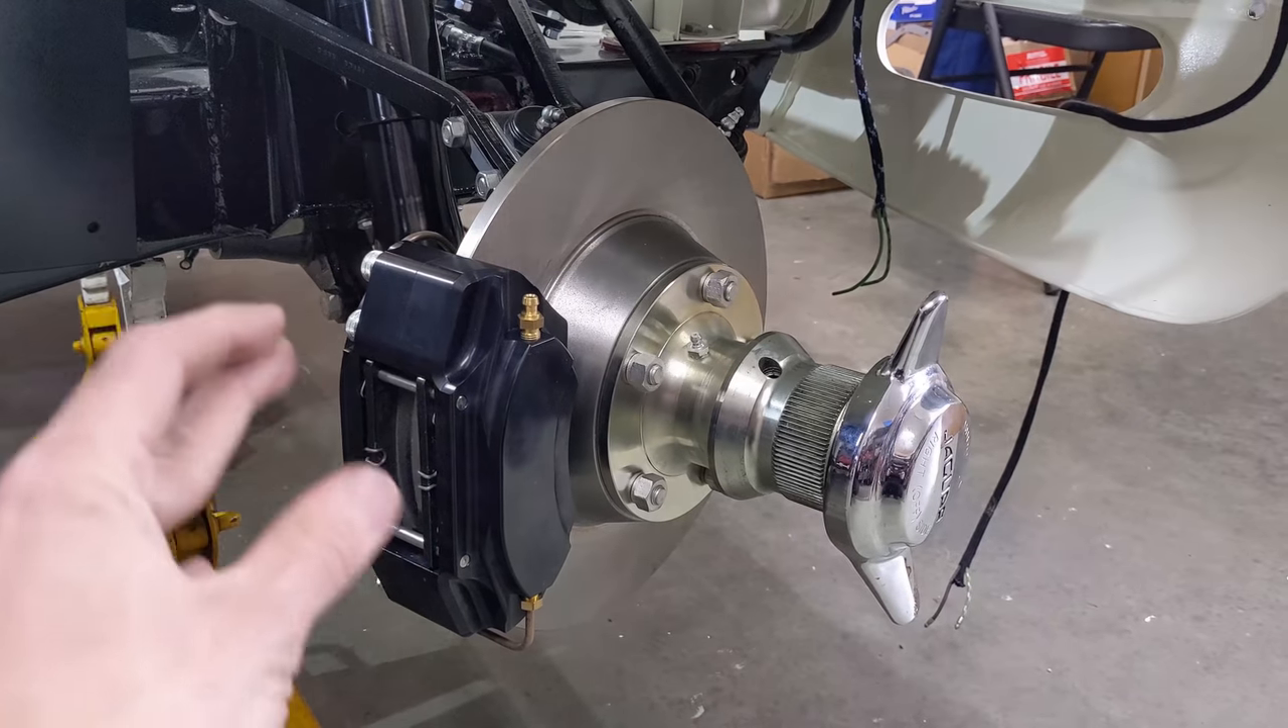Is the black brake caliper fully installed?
Yes.